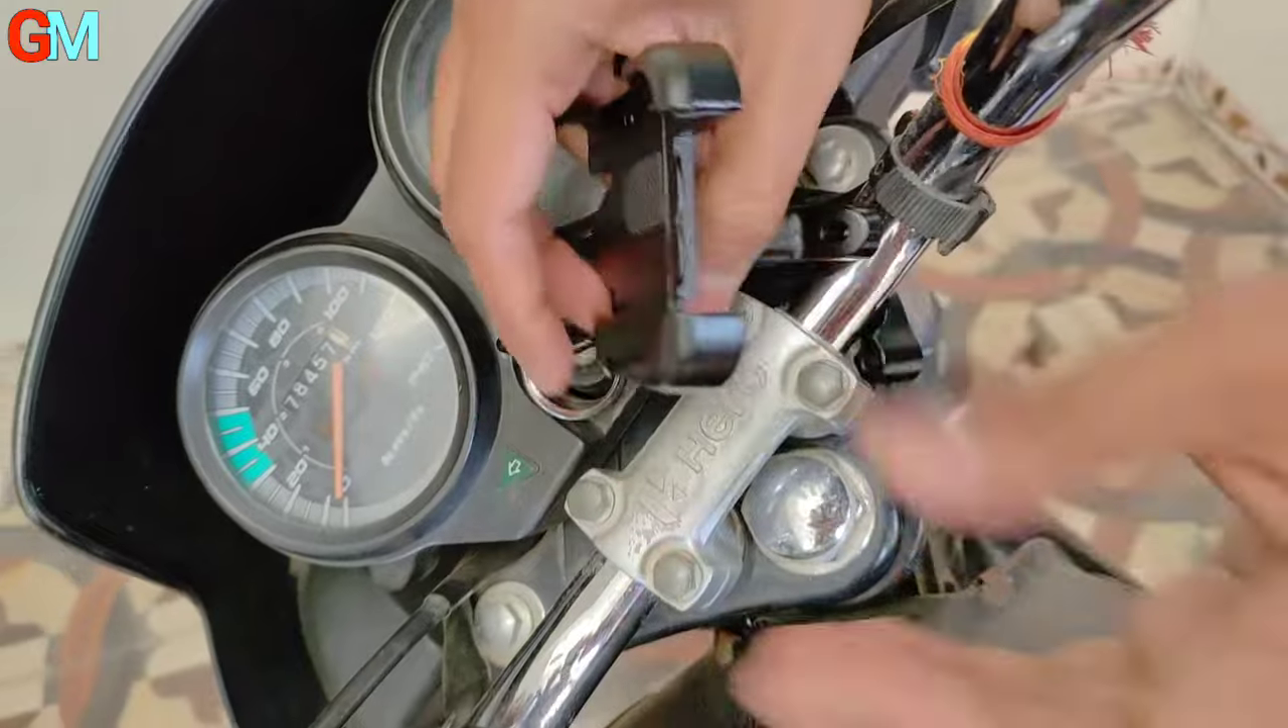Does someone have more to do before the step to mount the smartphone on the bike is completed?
Yes.